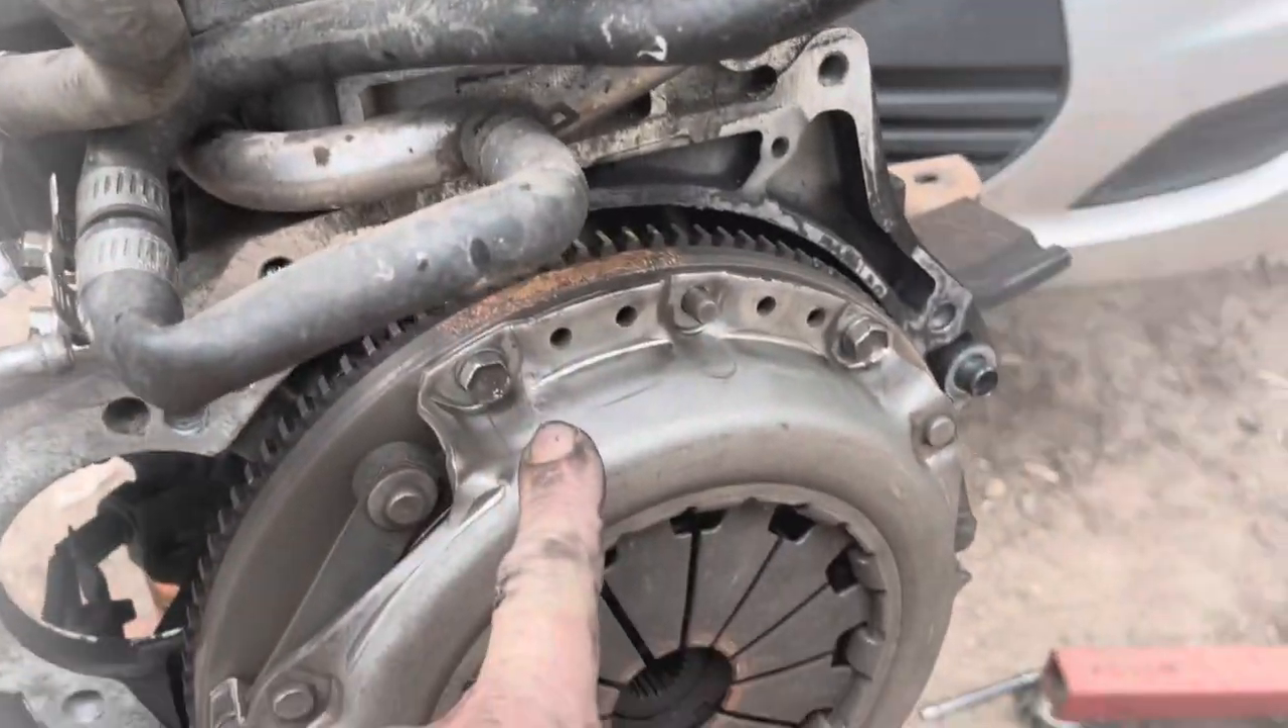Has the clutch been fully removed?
No.